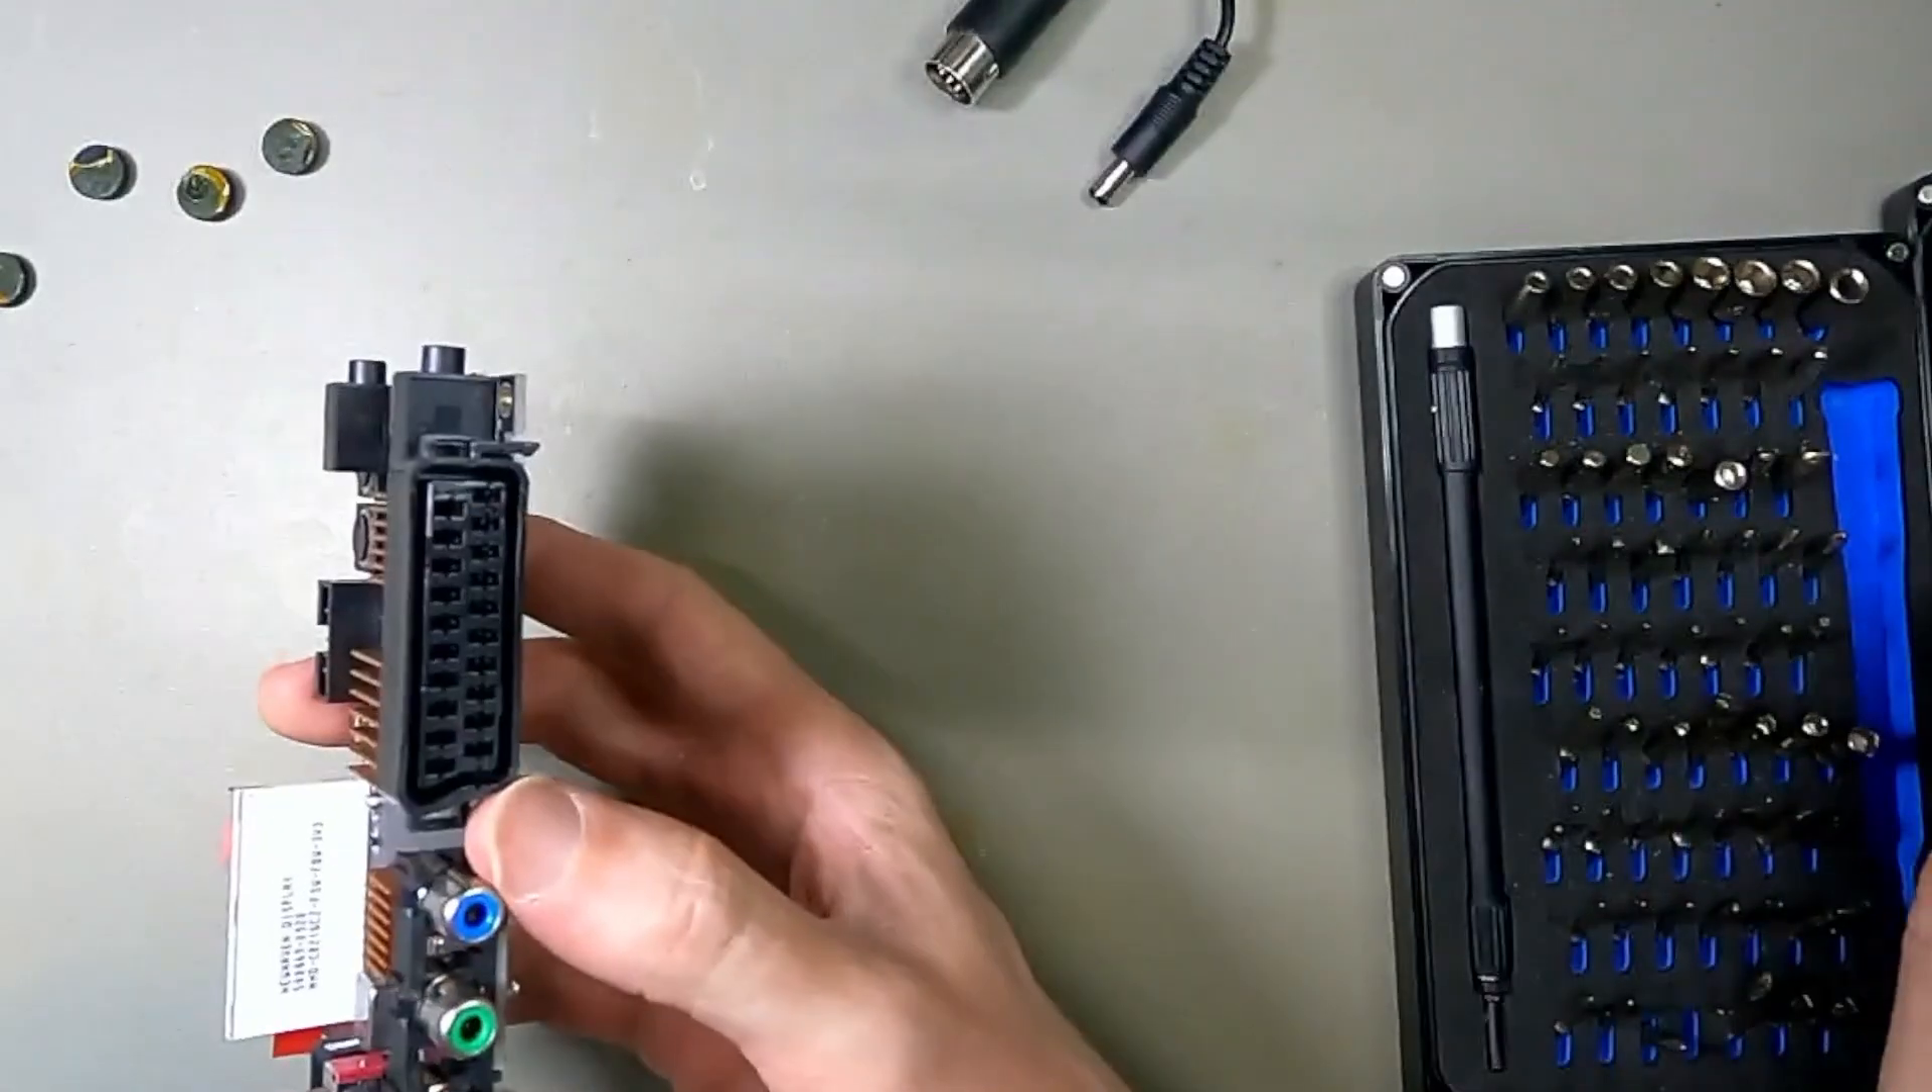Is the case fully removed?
Yes.